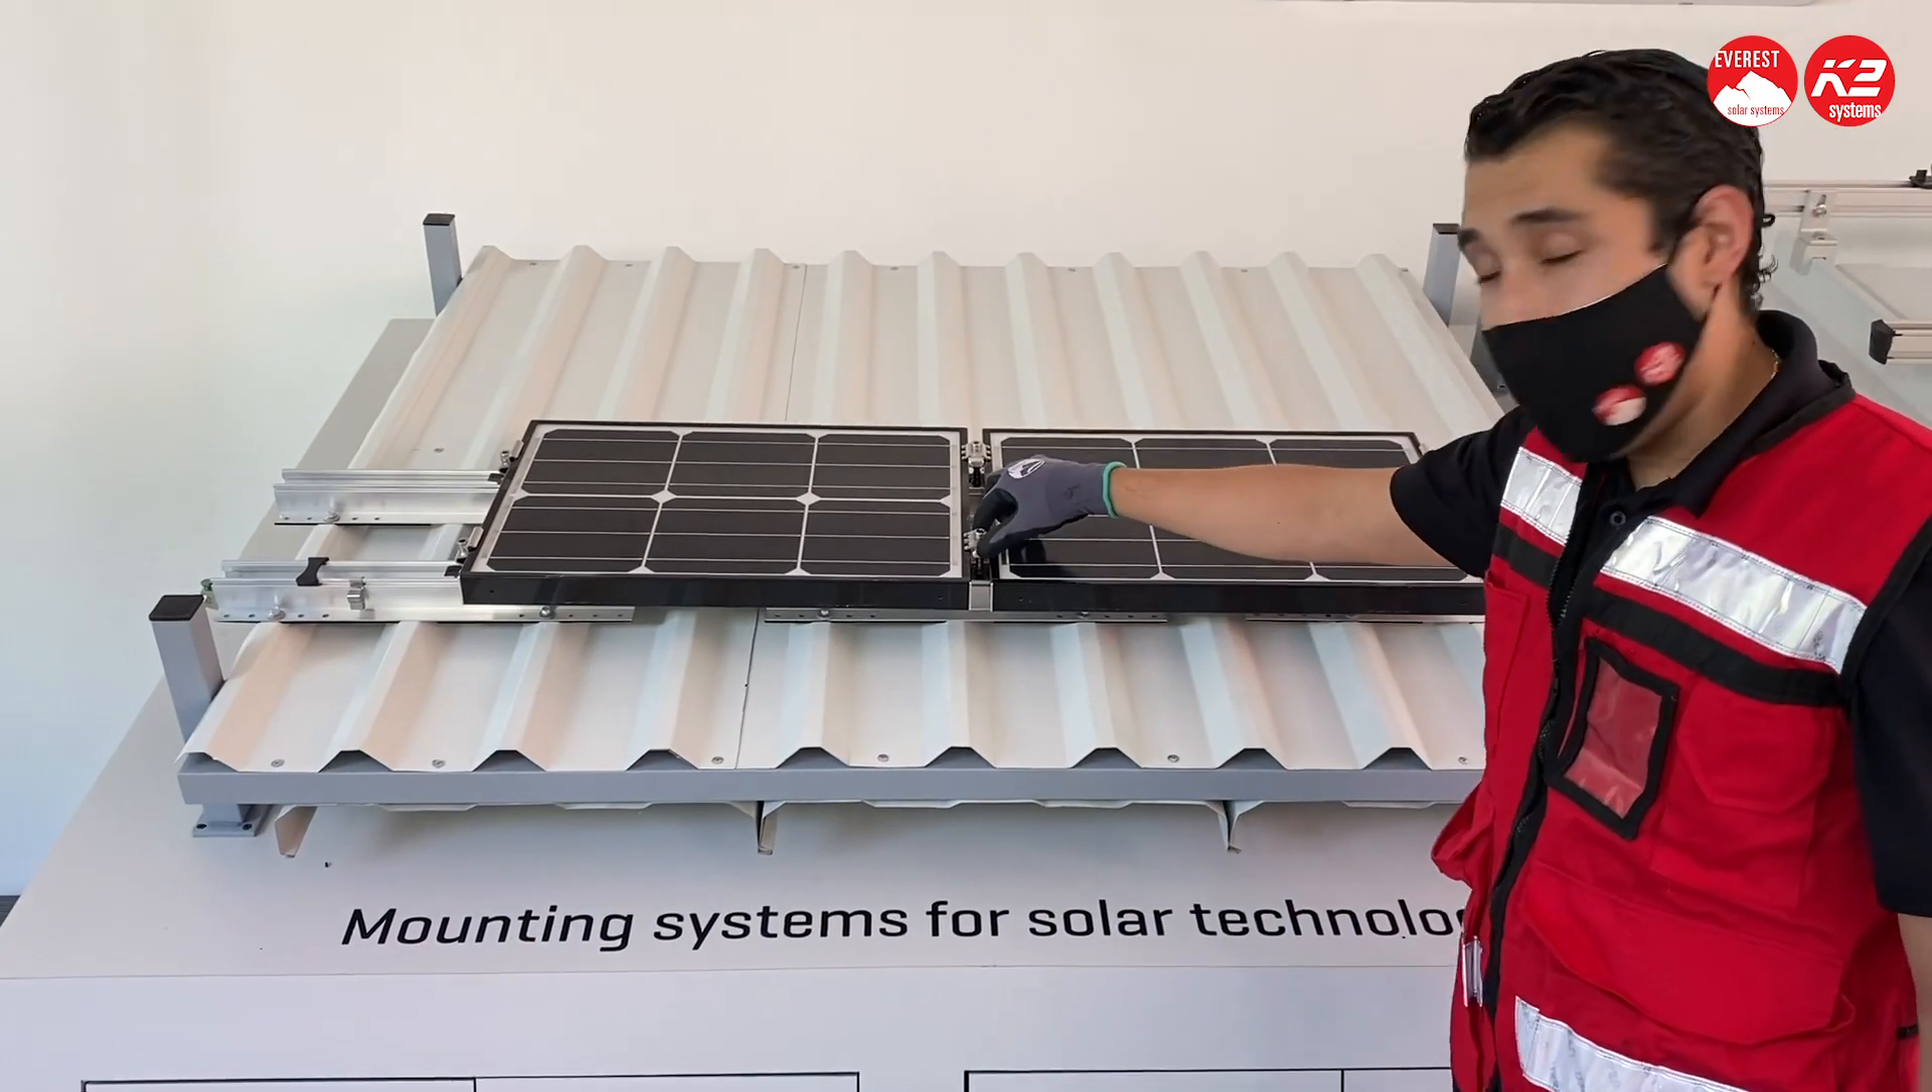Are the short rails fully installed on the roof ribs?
Yes.